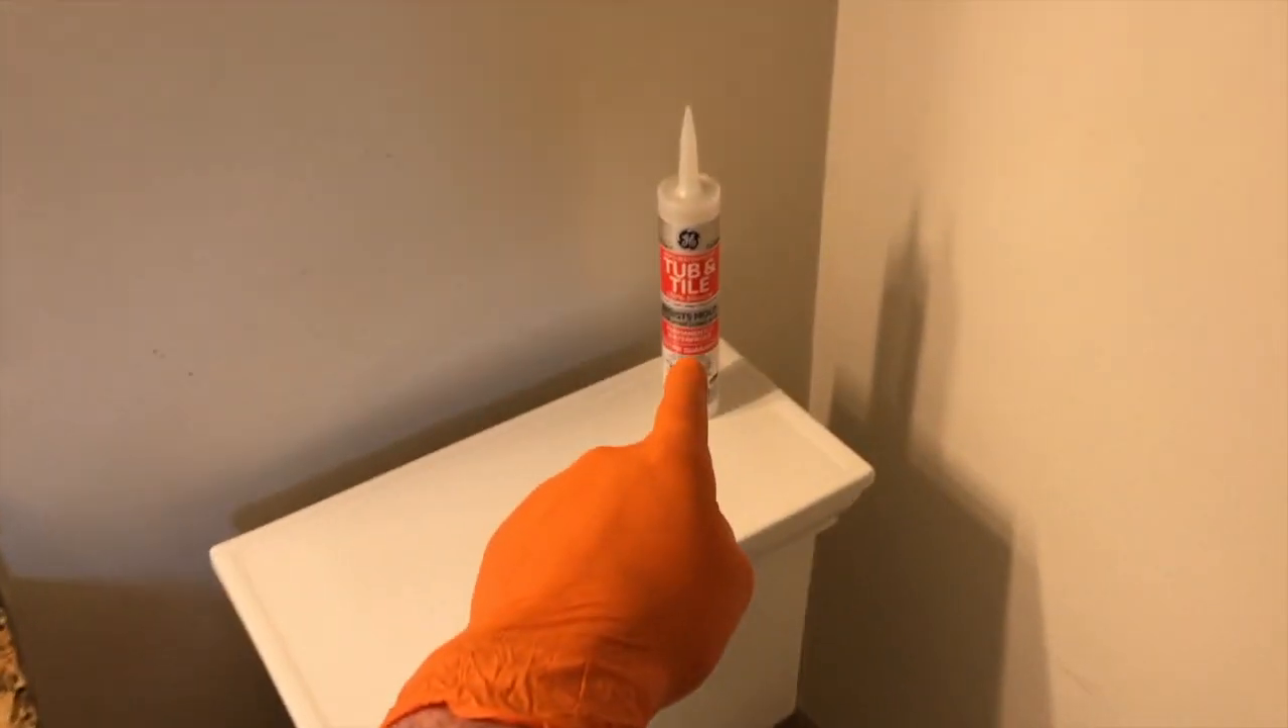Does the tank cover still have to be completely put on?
No.